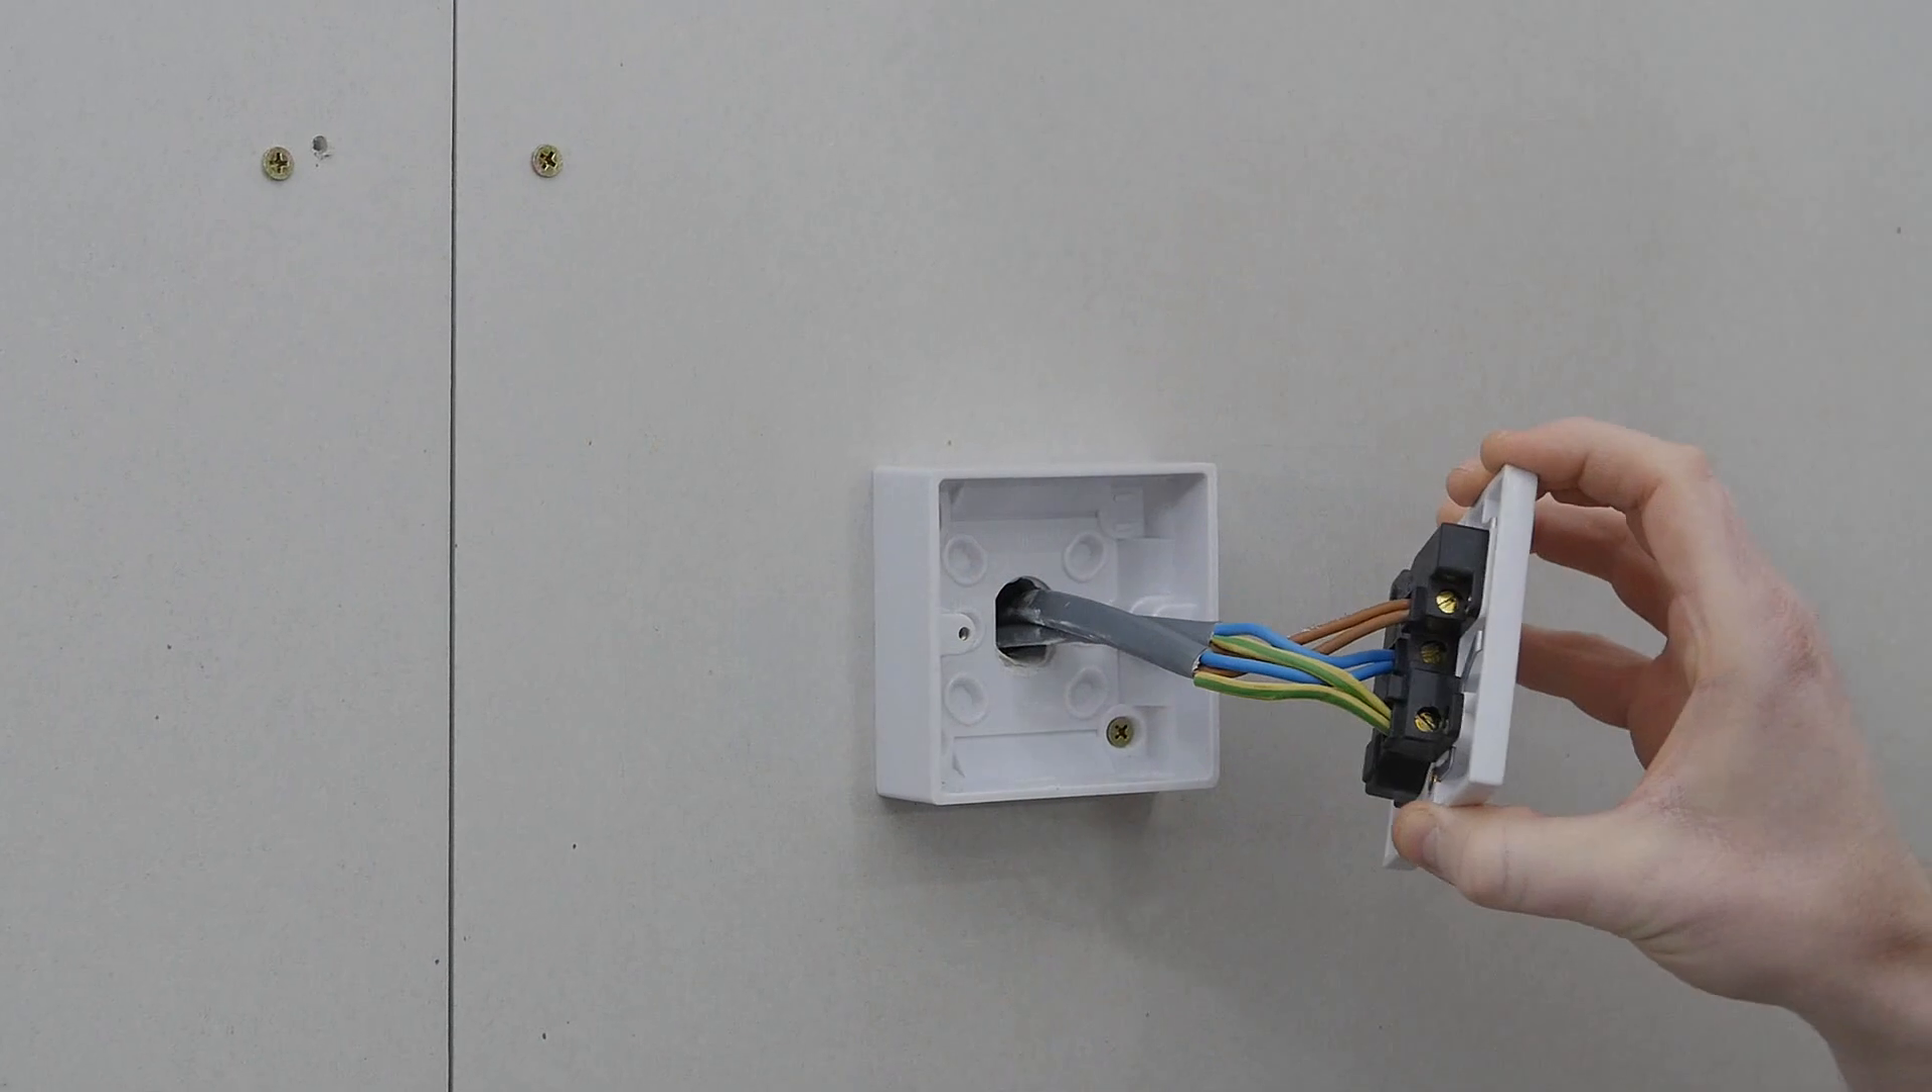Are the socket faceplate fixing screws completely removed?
Yes.